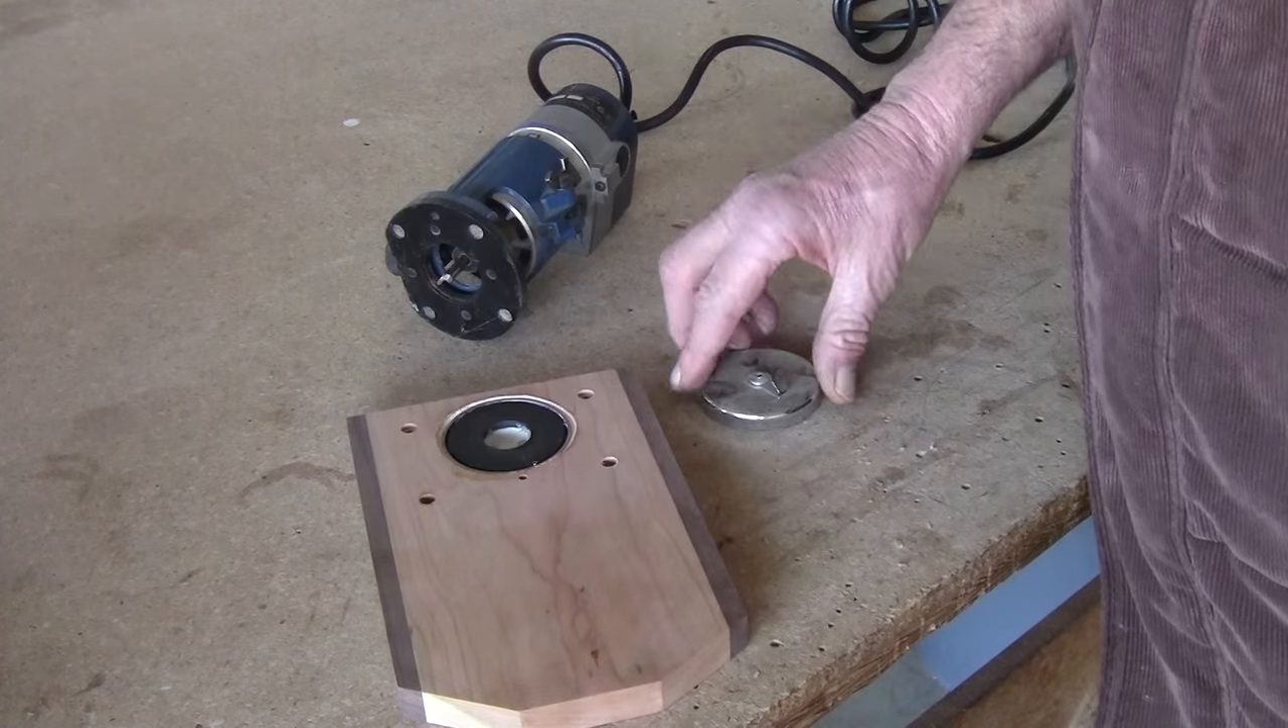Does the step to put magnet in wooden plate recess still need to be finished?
No.